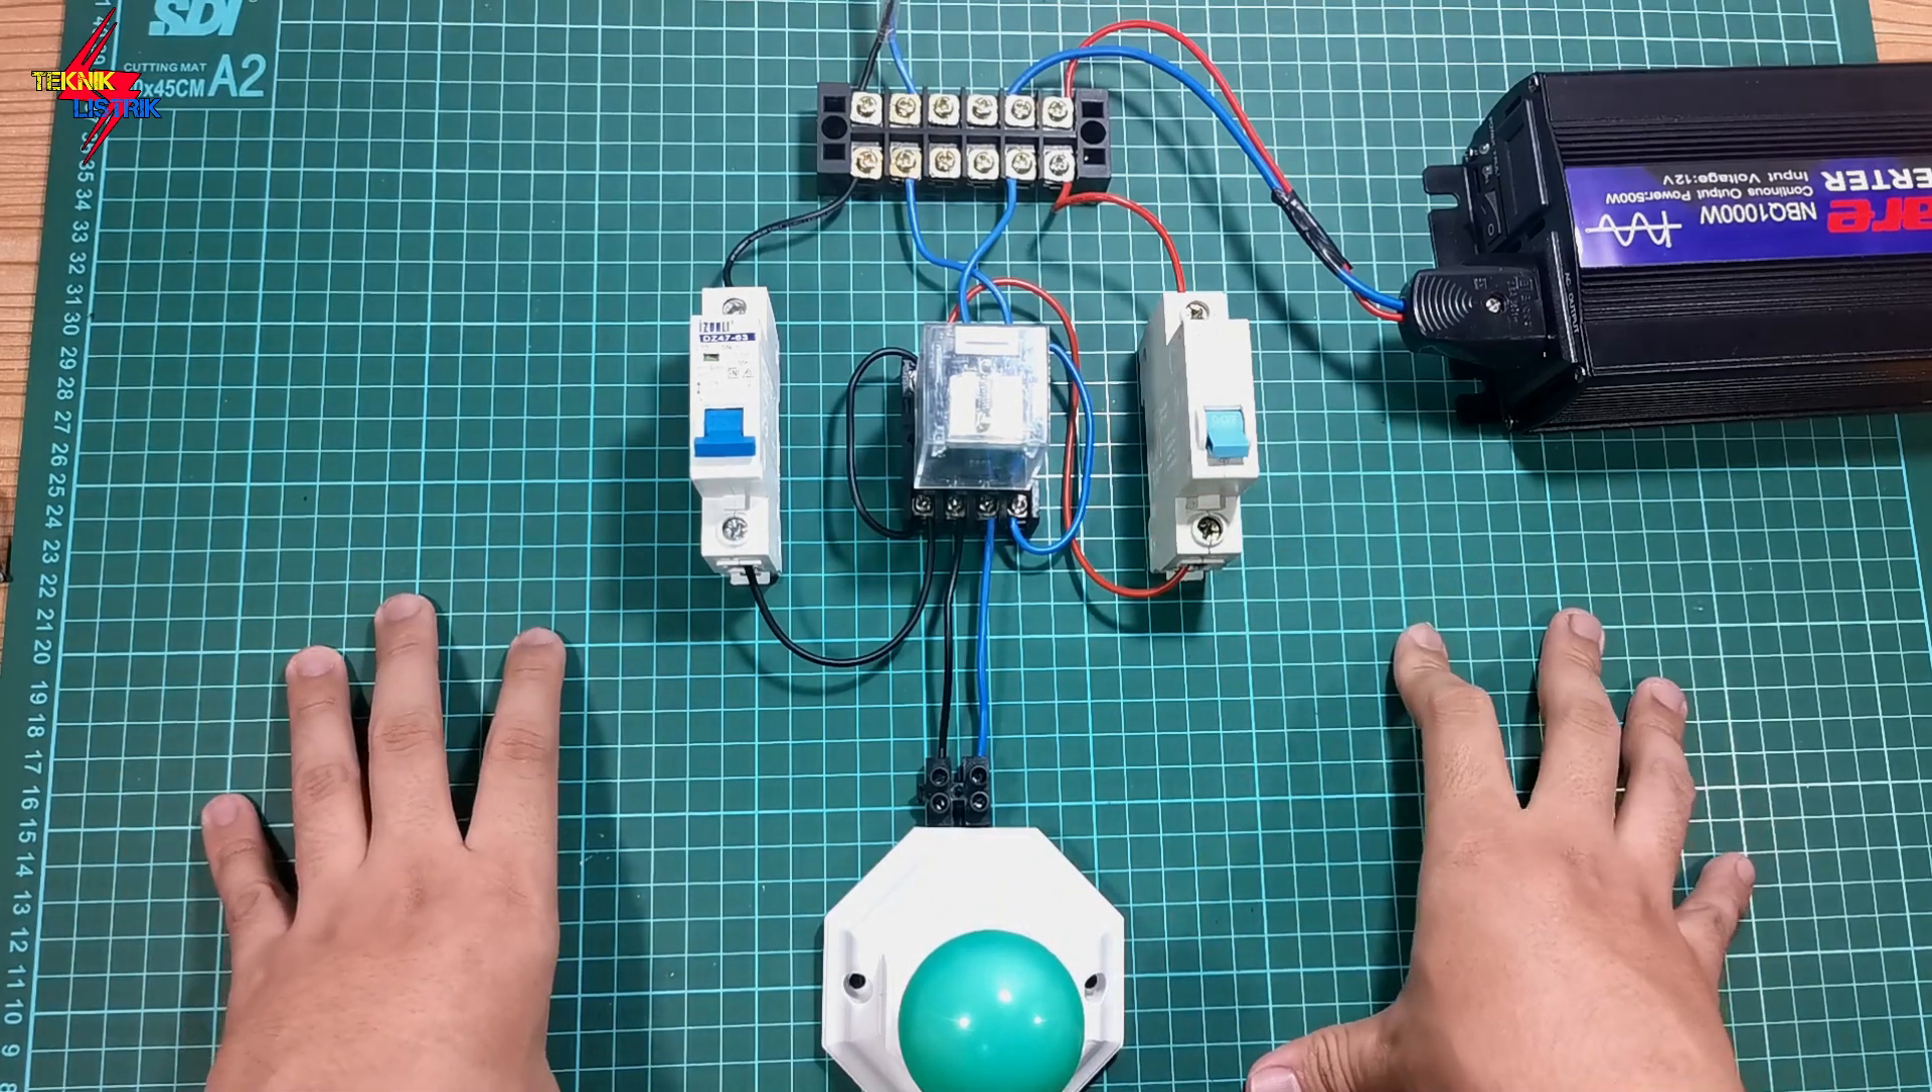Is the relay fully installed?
Yes.